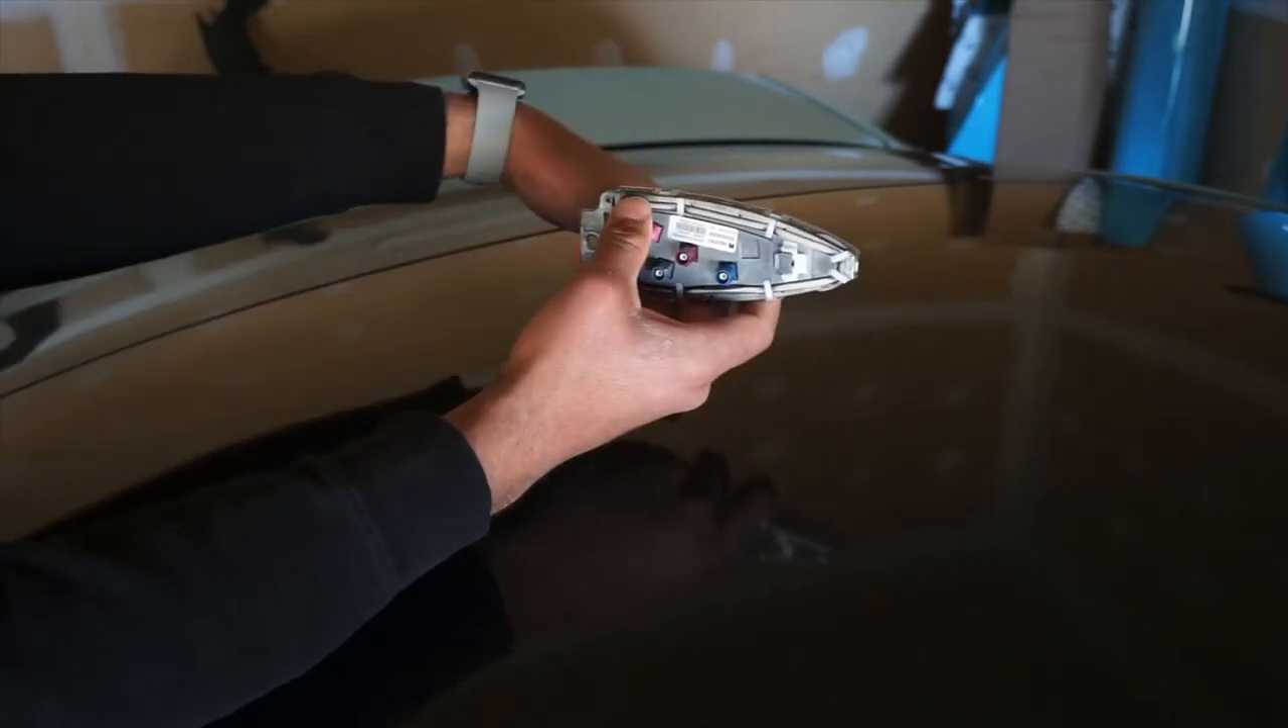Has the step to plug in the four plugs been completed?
No.